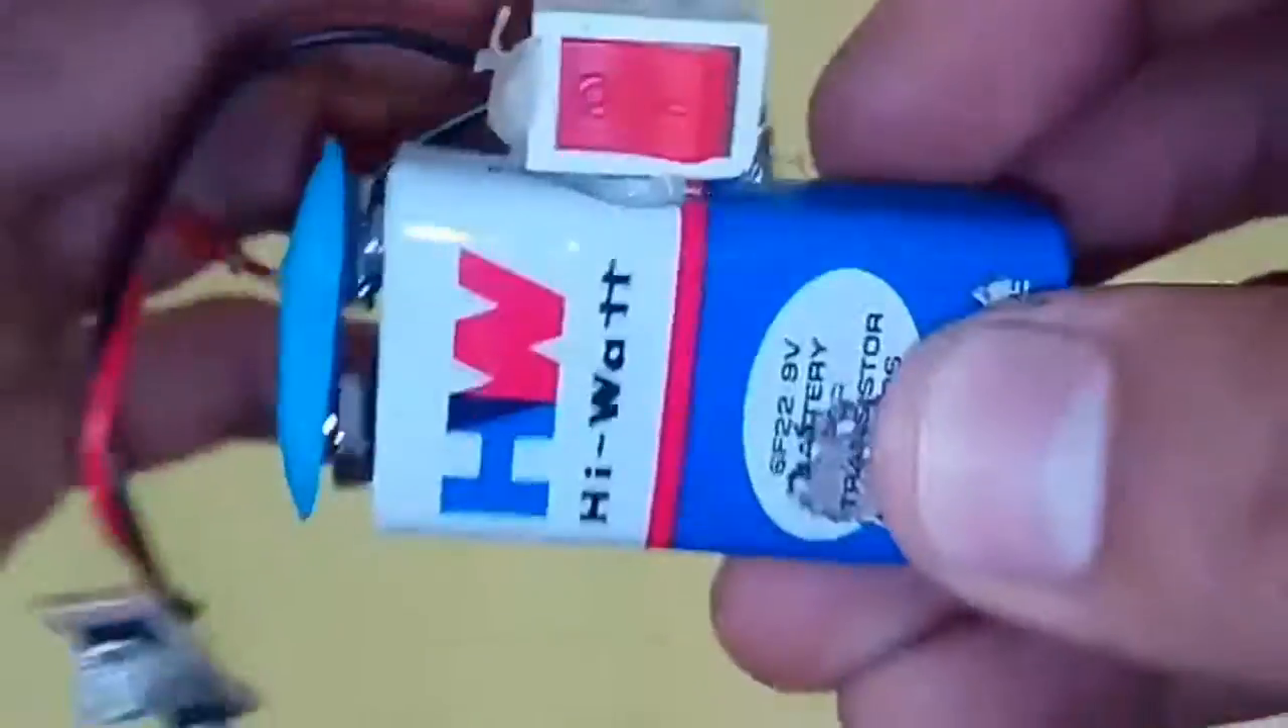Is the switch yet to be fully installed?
No.